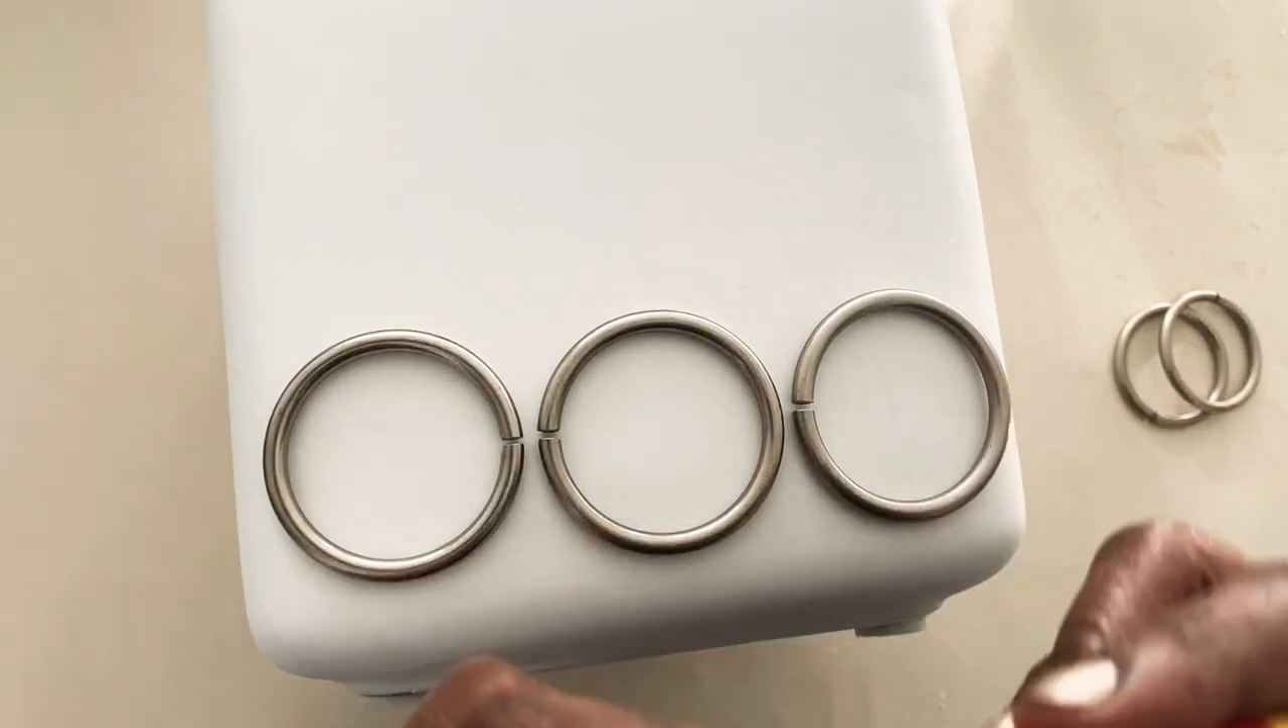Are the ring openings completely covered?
No.